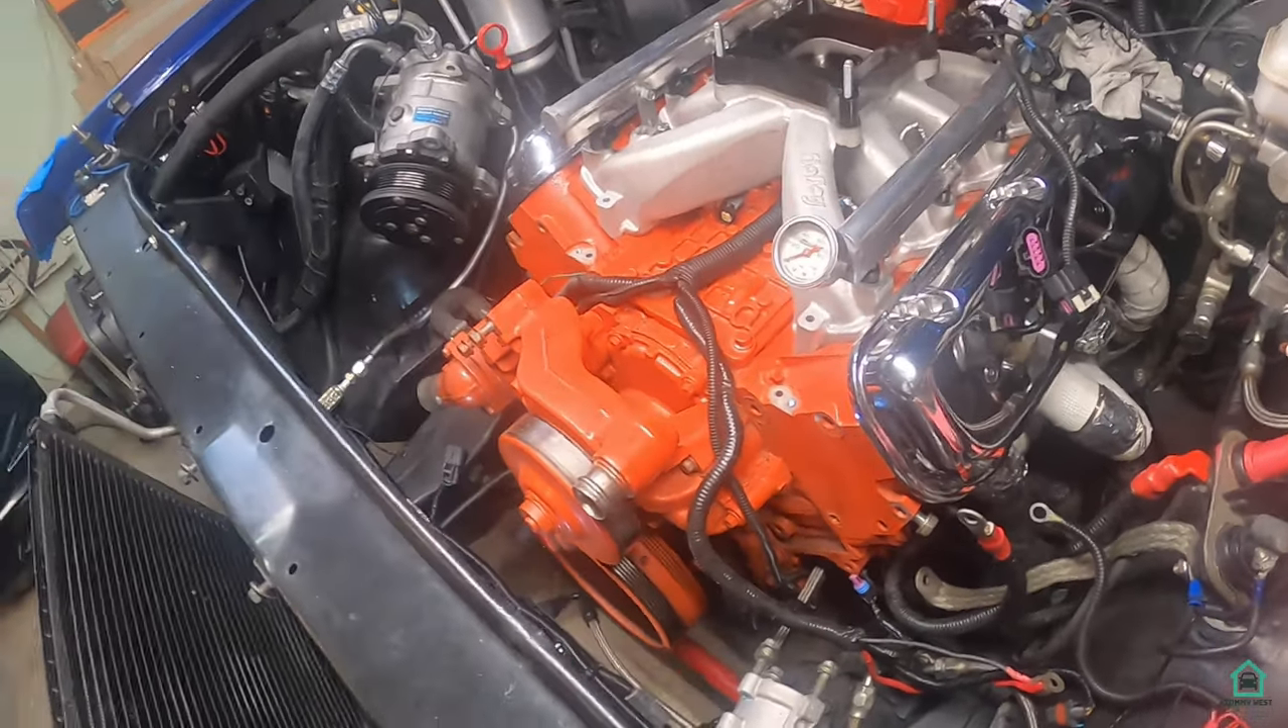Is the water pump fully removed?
No.